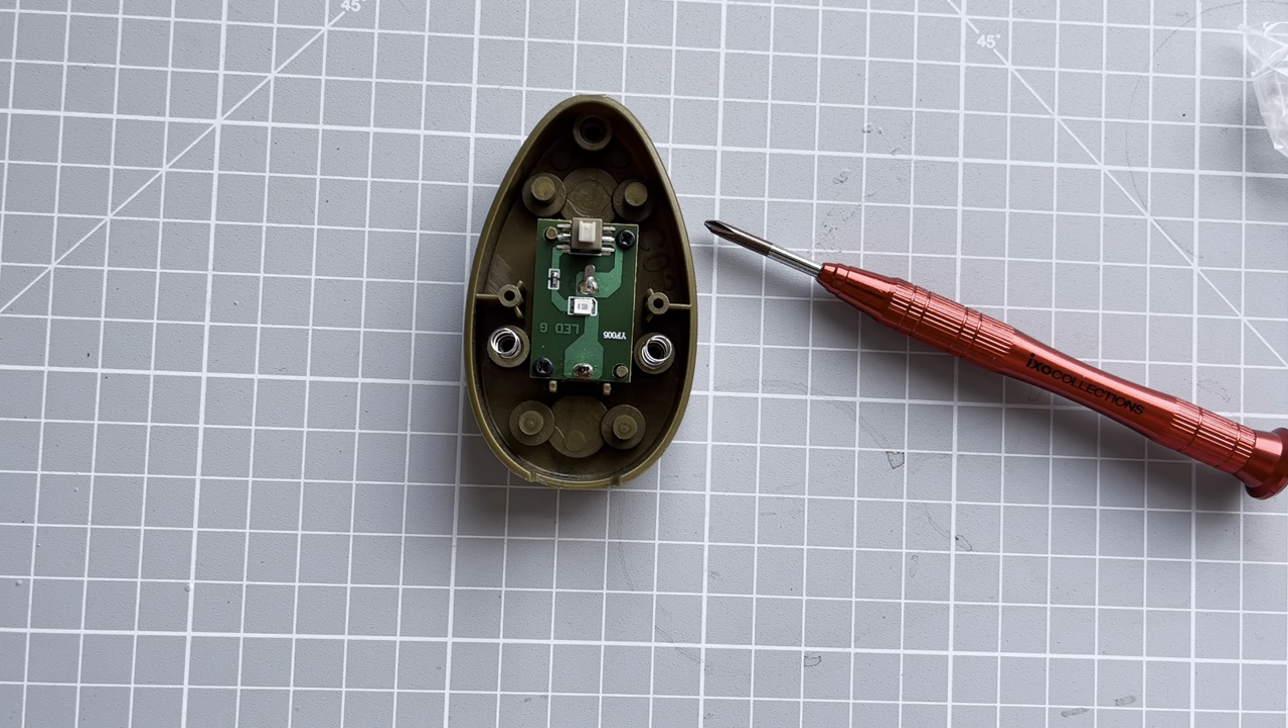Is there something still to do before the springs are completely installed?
No.